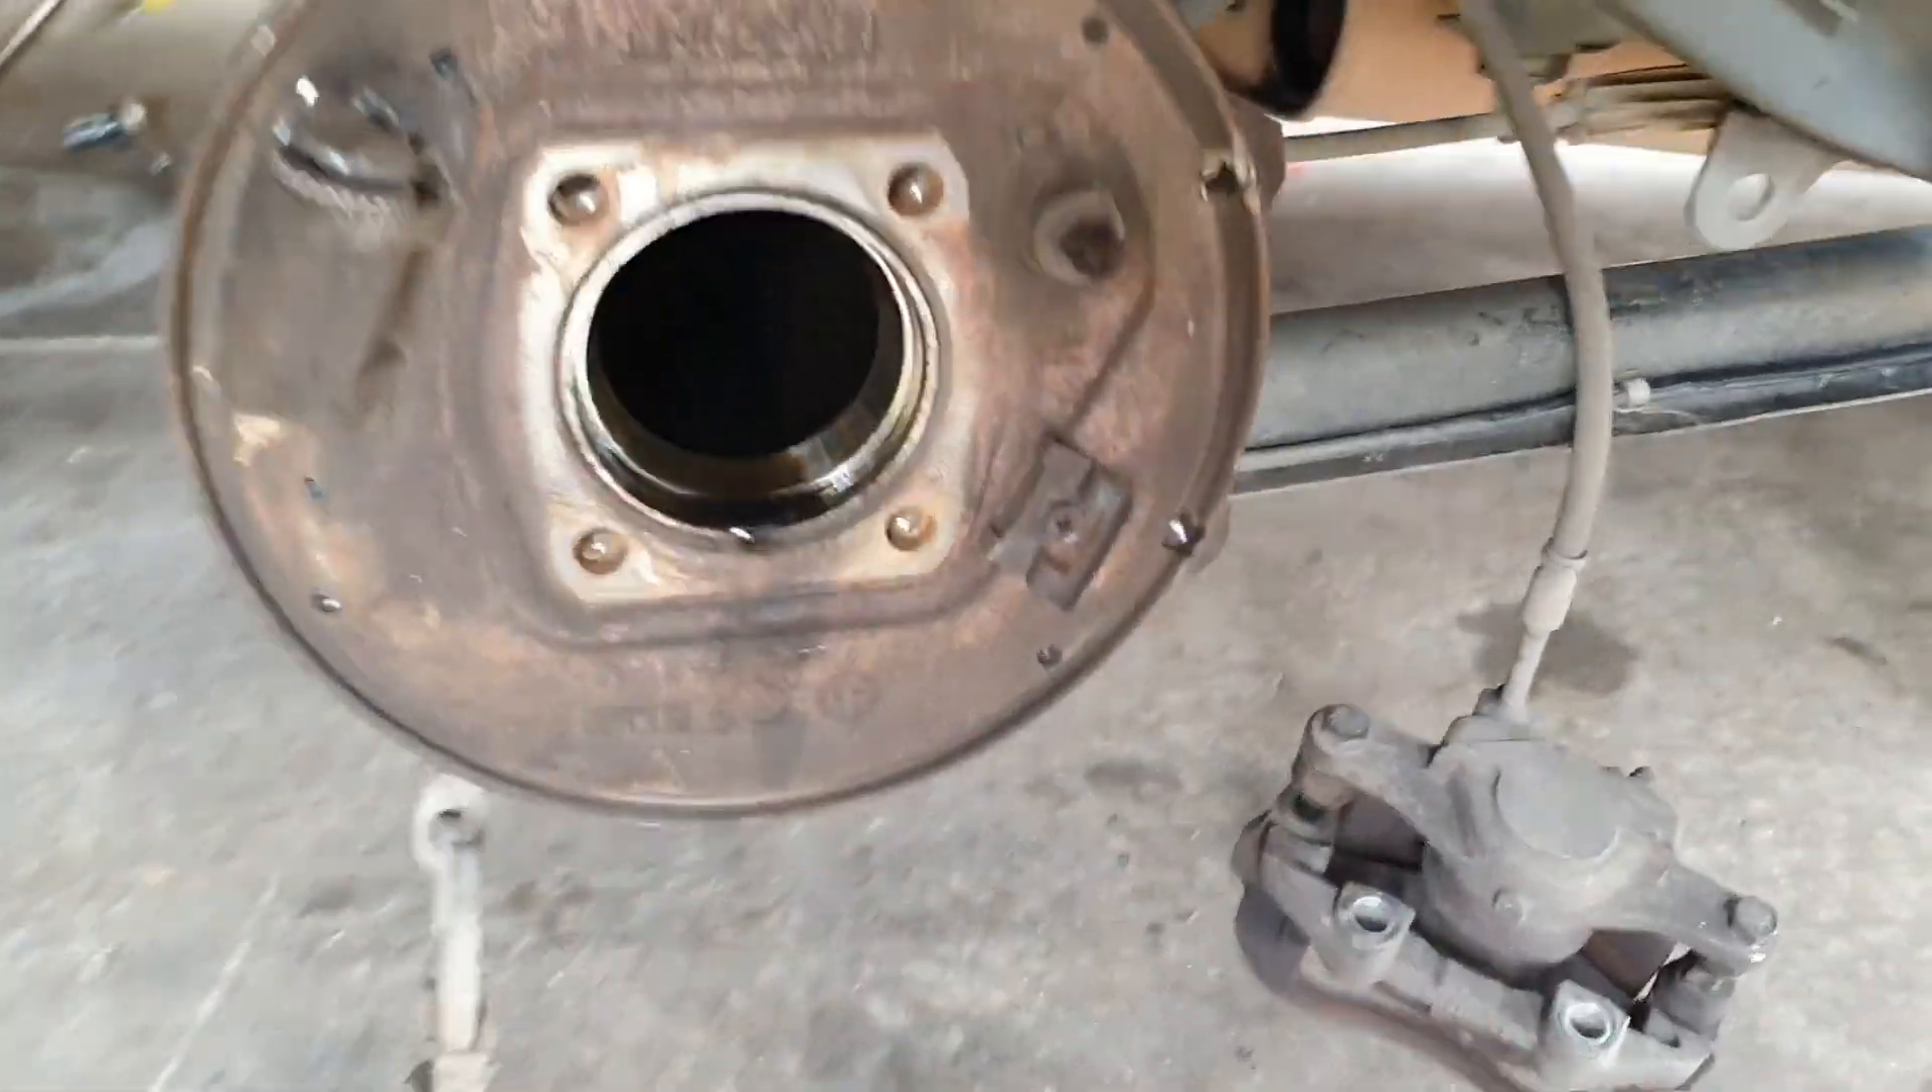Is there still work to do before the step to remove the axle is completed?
No.